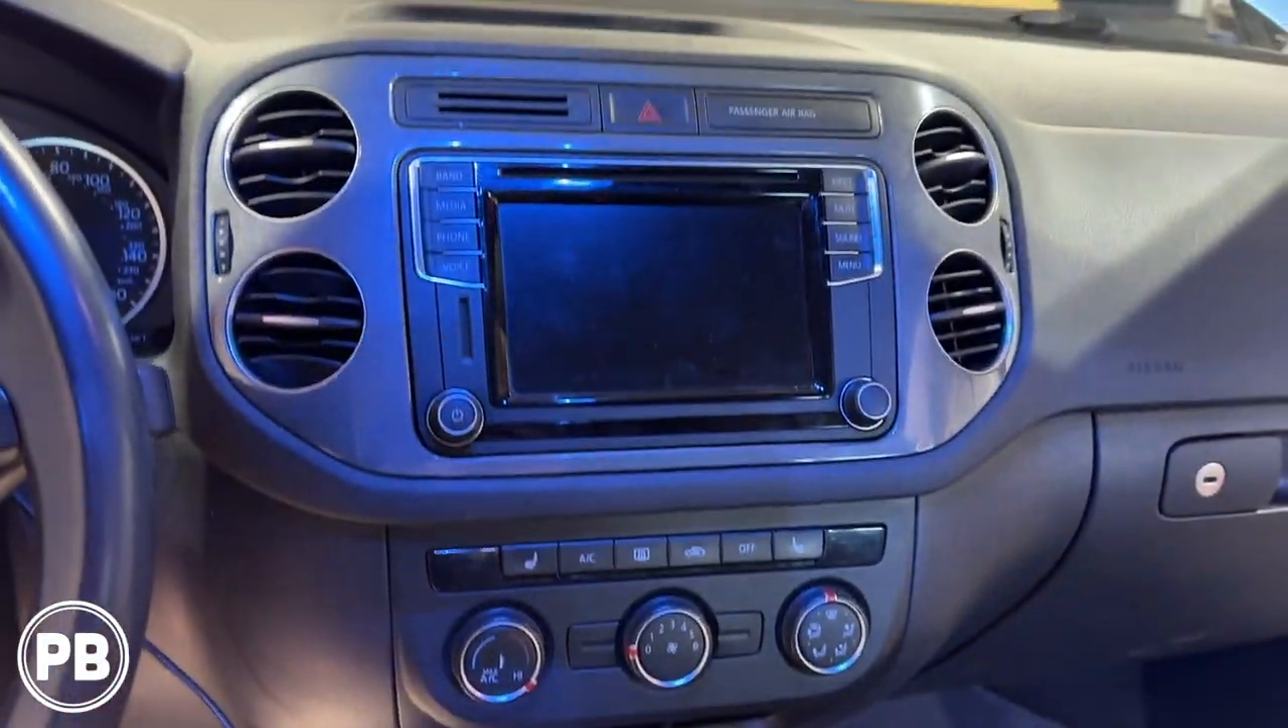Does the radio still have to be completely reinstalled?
No.